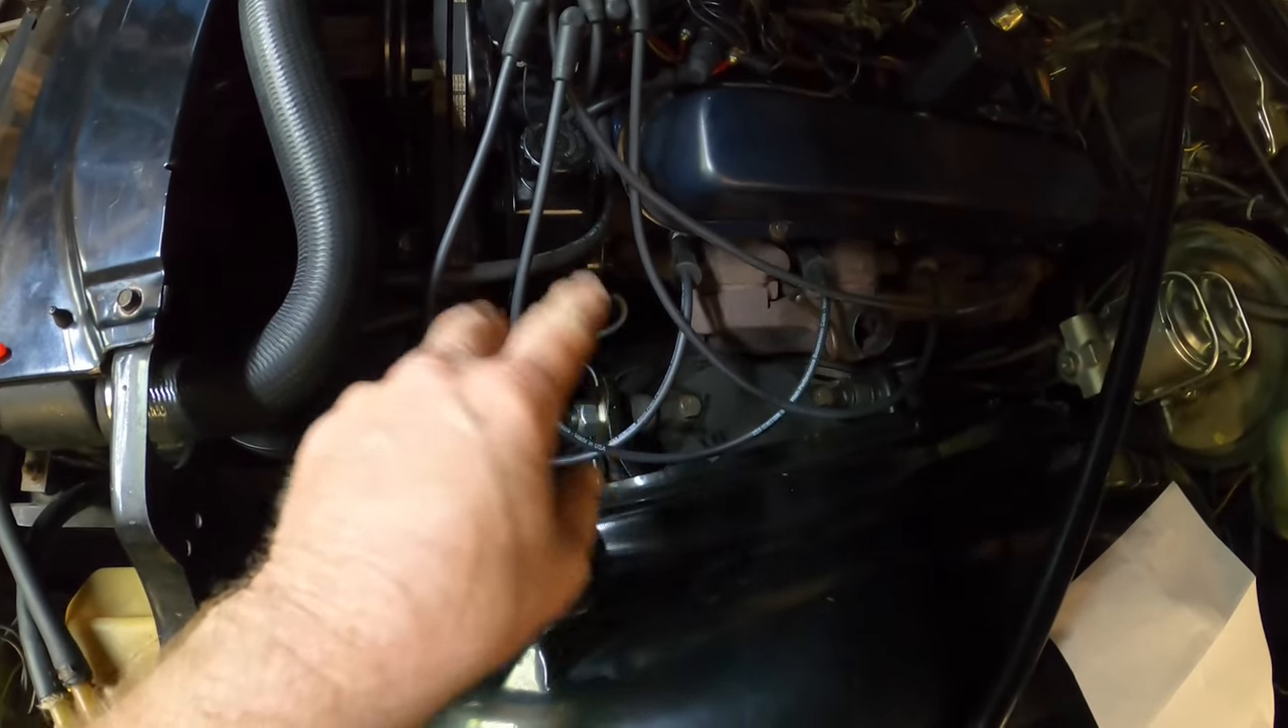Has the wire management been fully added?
No.